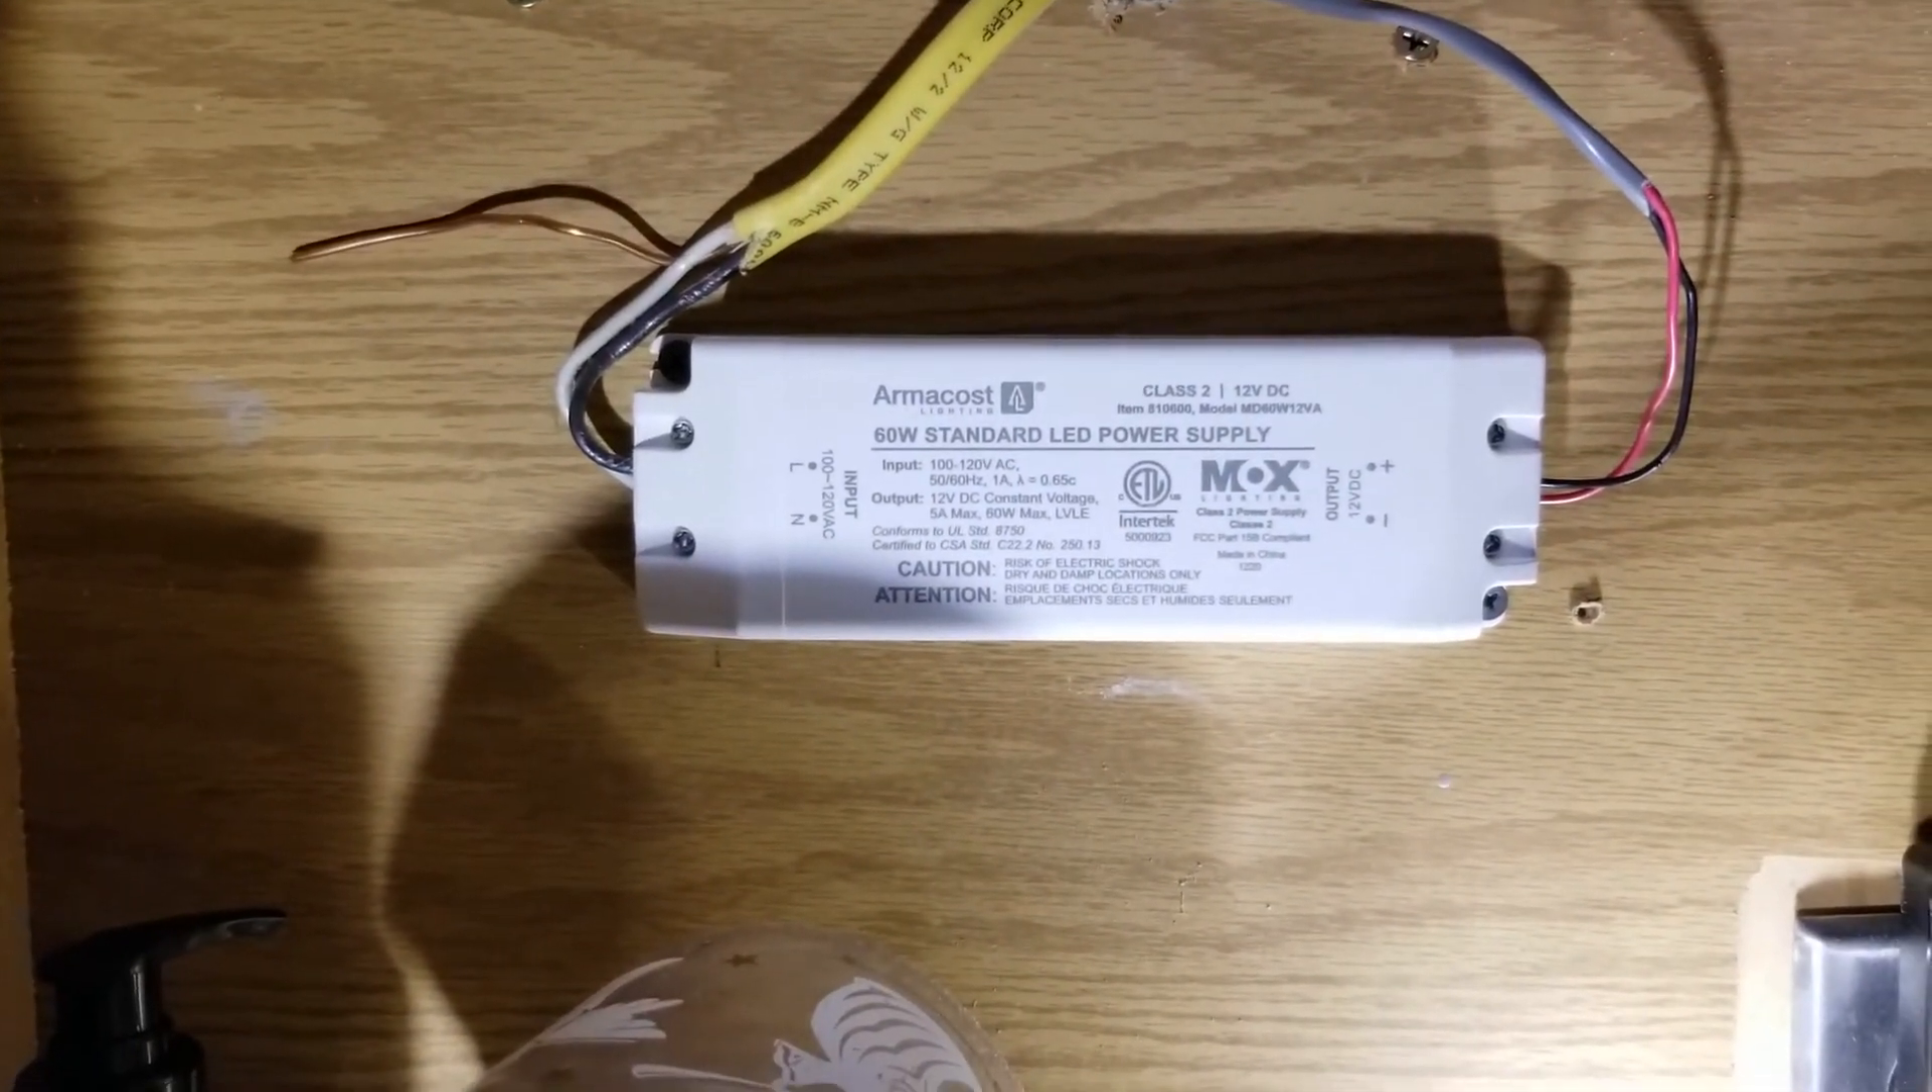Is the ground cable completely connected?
No.